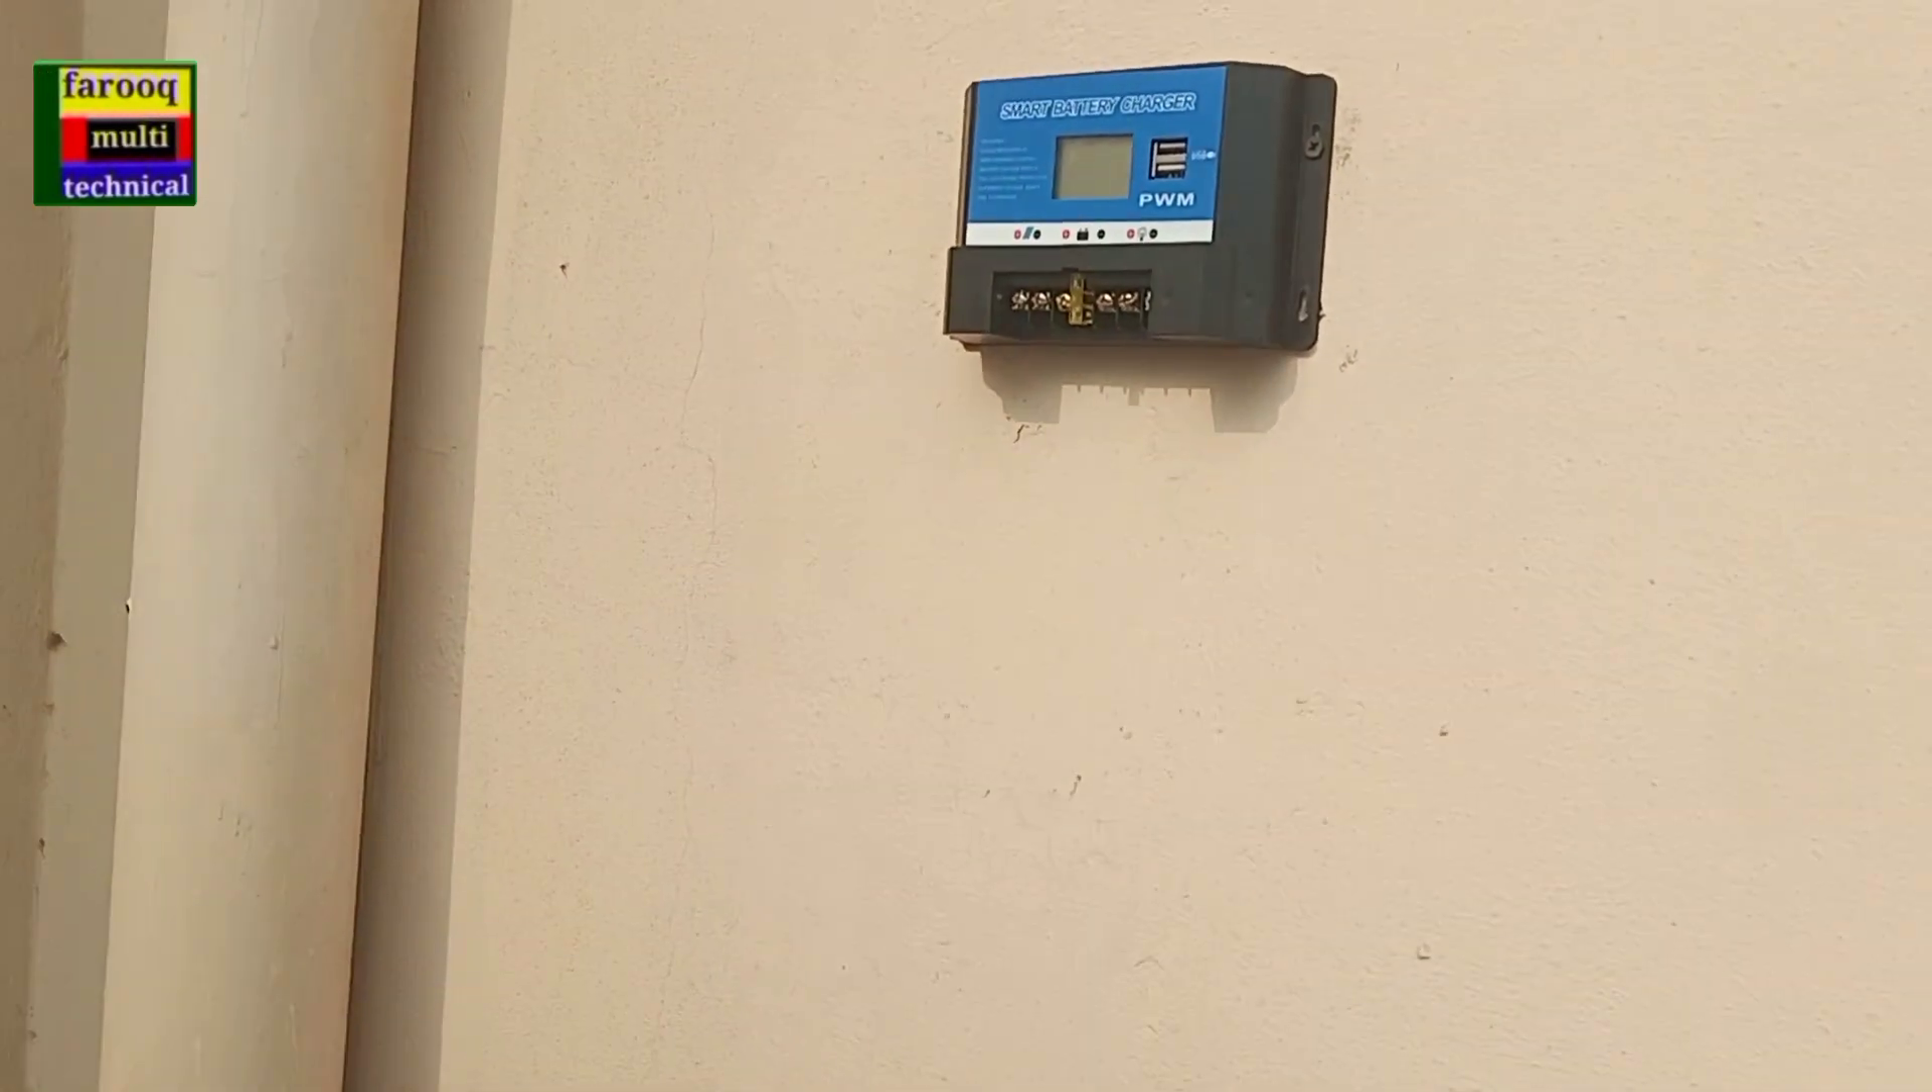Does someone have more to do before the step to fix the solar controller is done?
No.